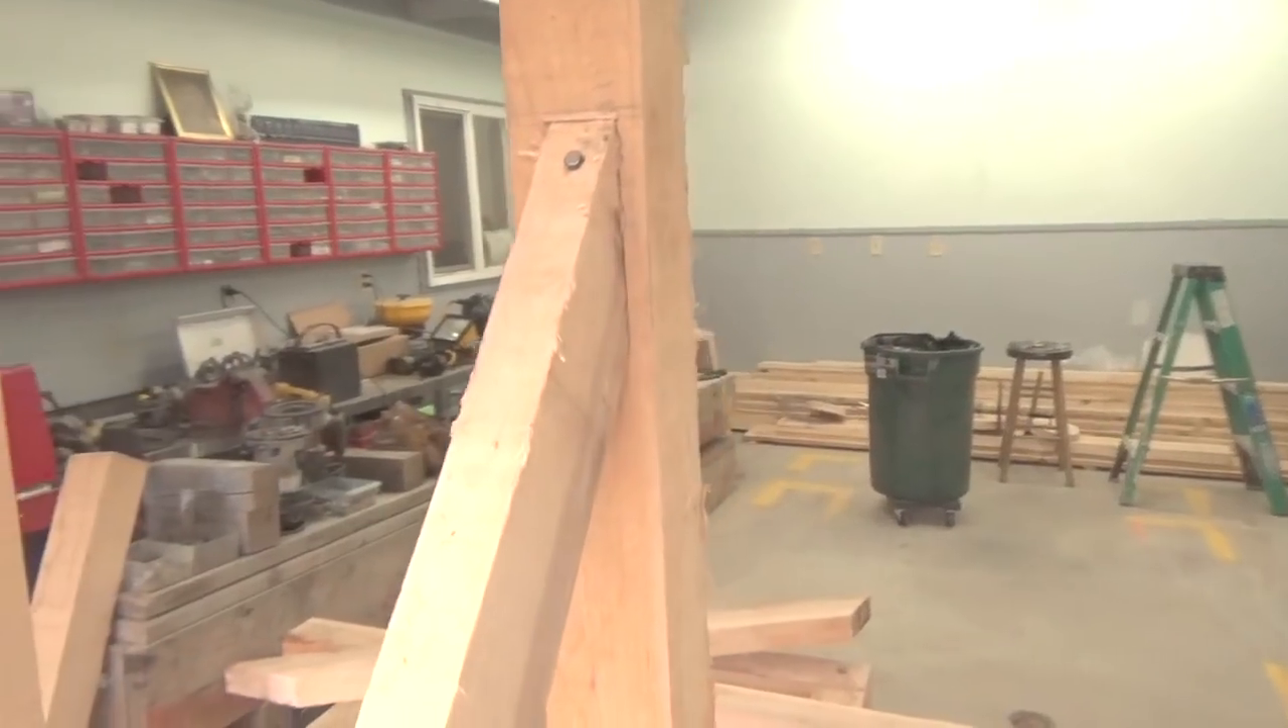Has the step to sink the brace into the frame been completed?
Yes.